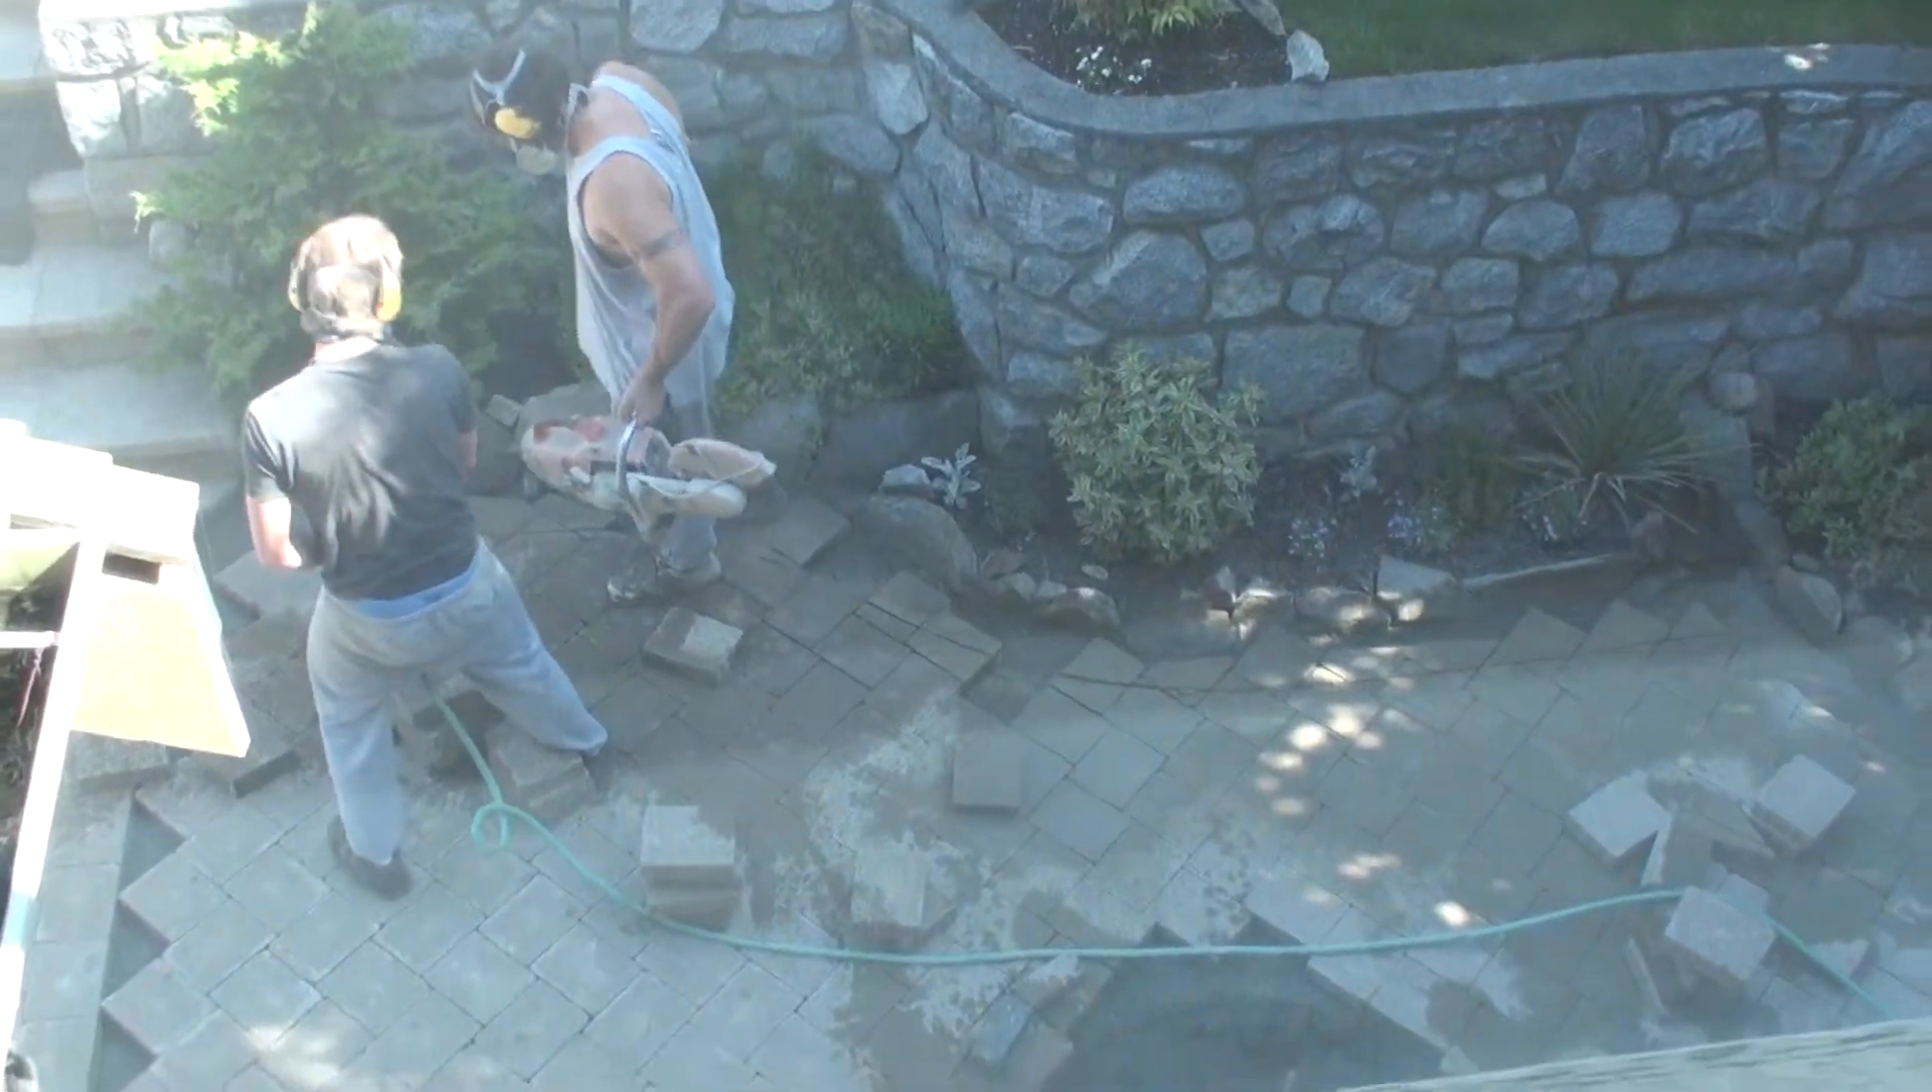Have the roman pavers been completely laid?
No.